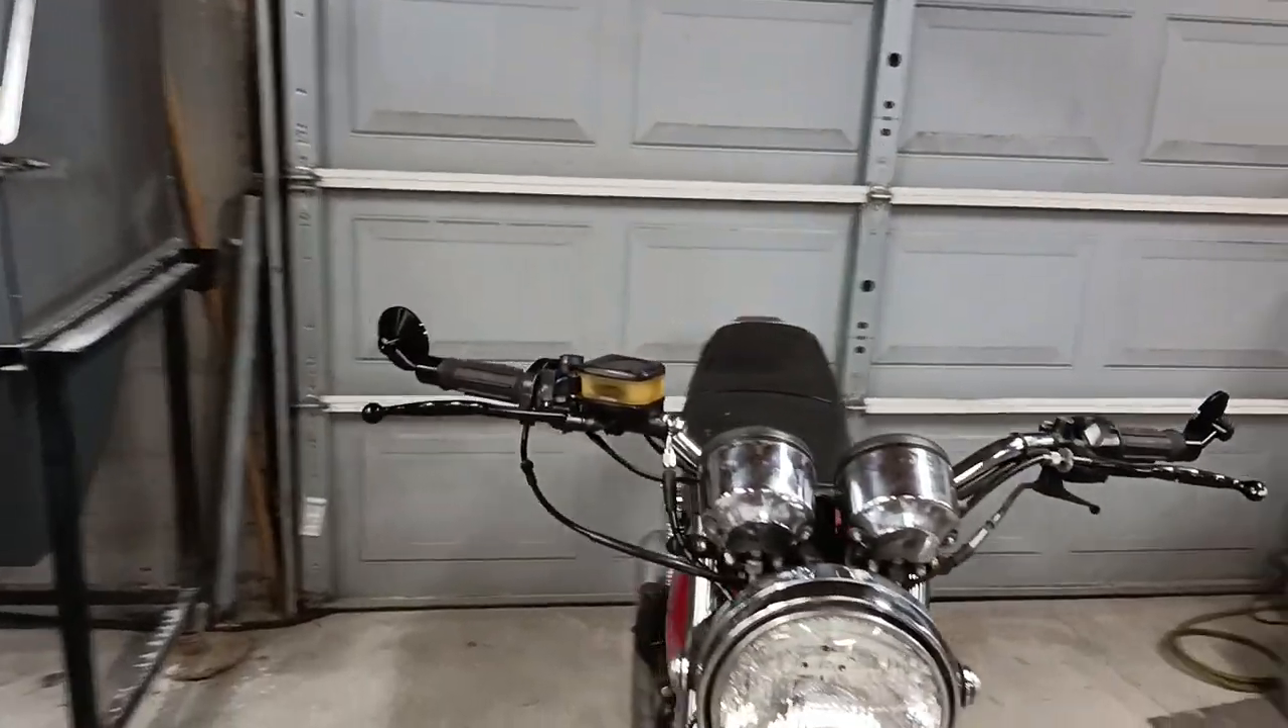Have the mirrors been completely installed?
Yes.